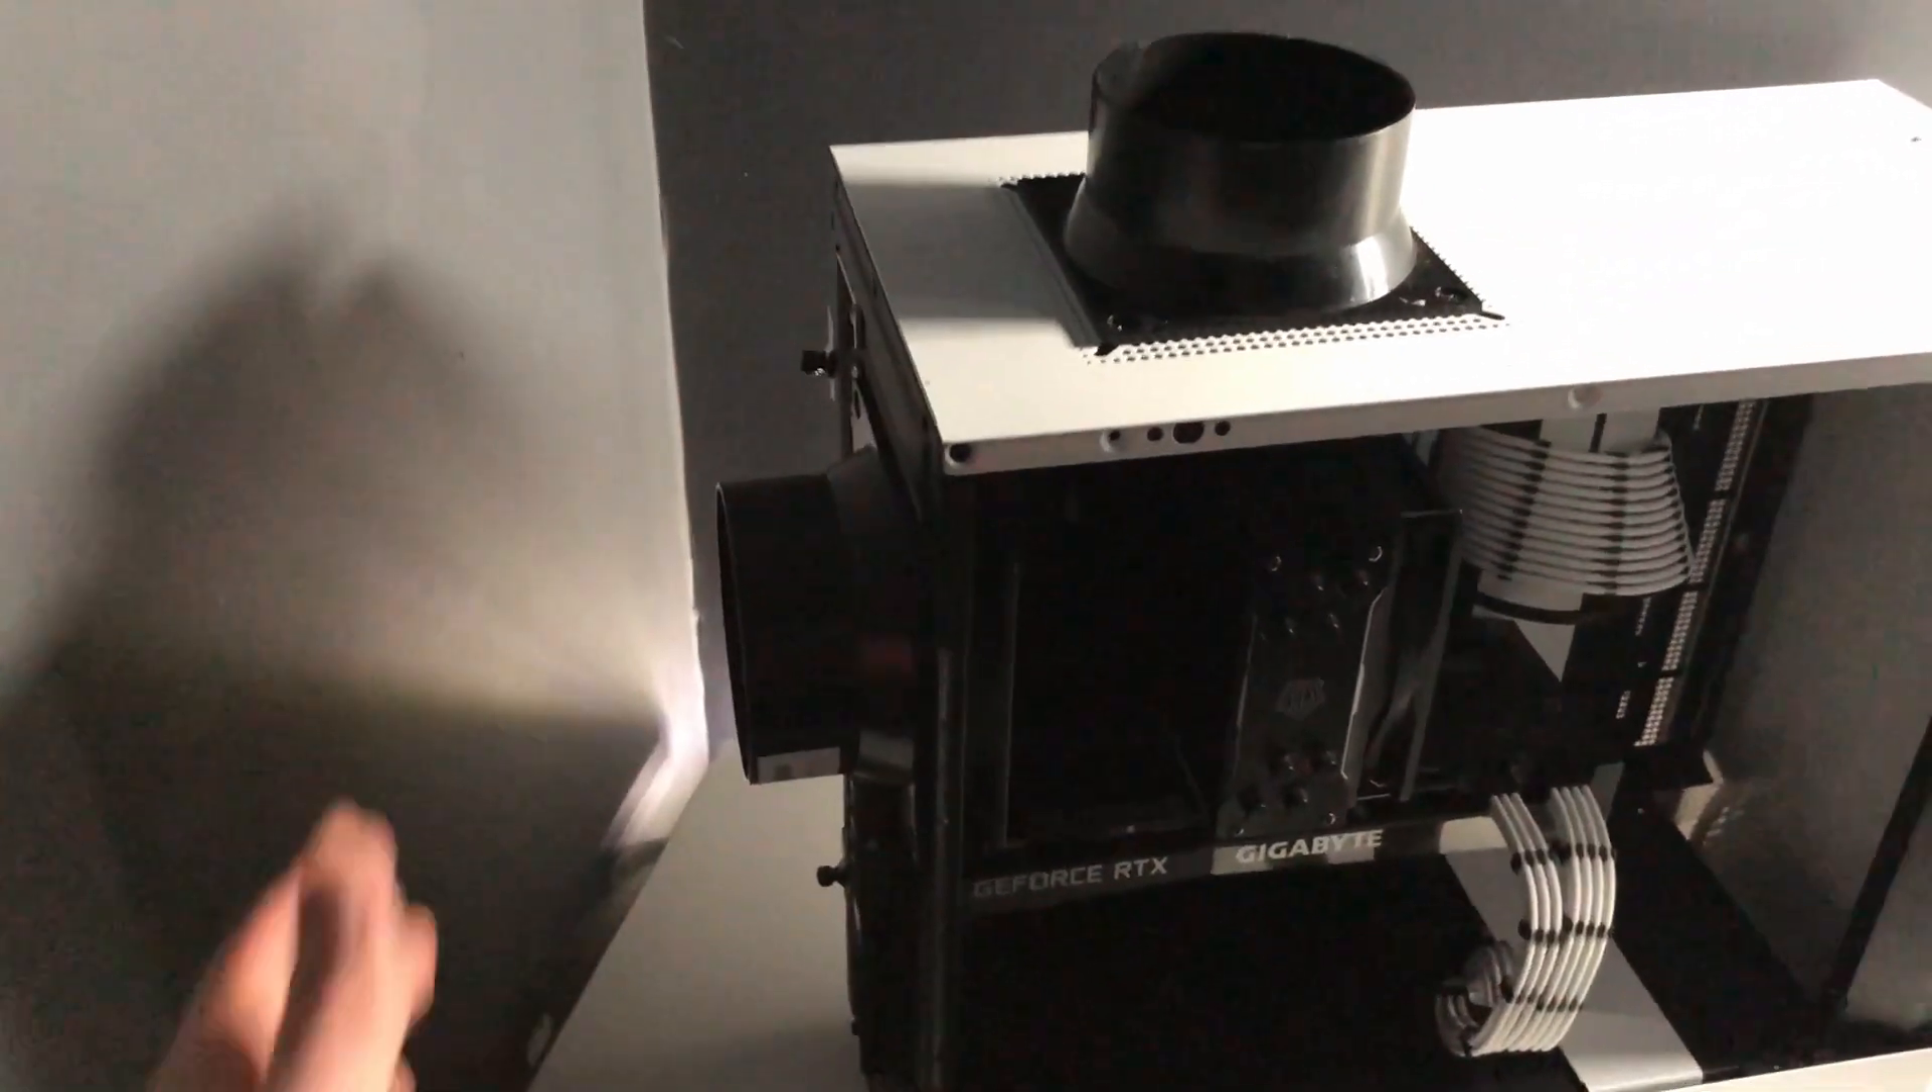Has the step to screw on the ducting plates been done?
Yes.